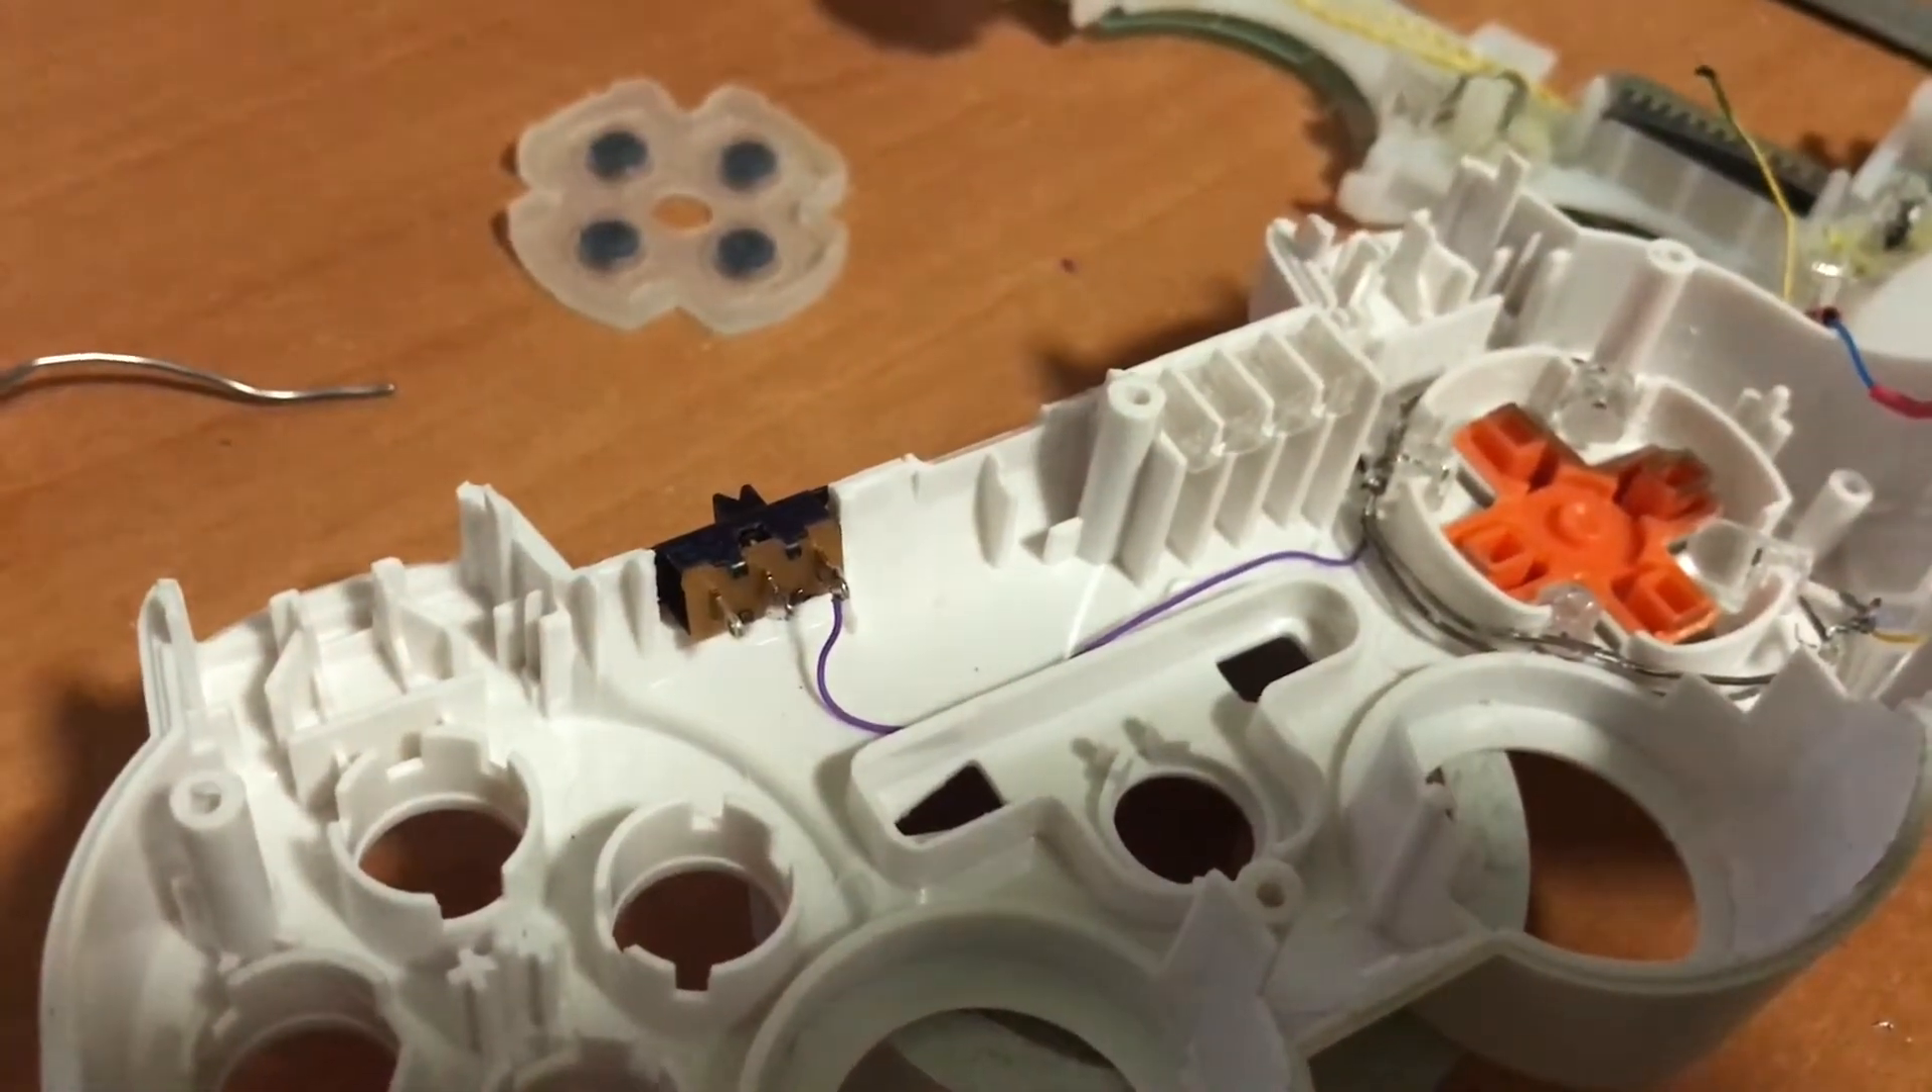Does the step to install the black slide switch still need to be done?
No.